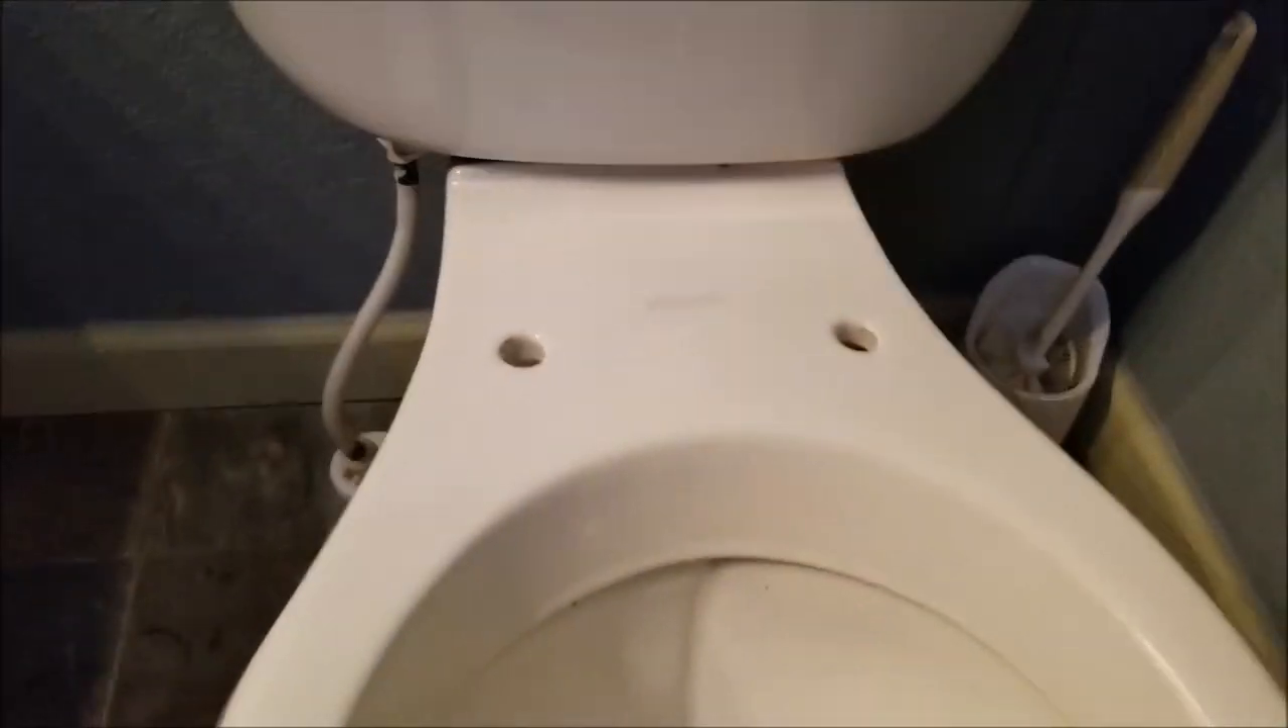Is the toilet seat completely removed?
Yes.